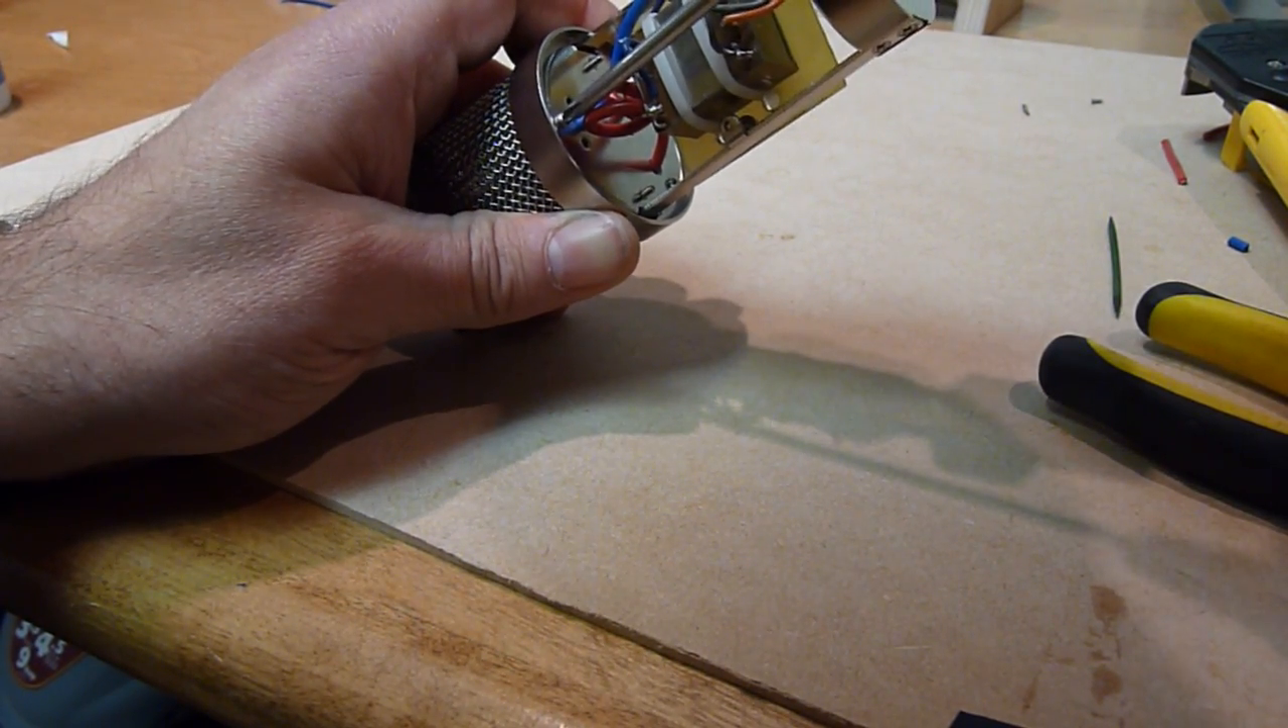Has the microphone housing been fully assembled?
No.